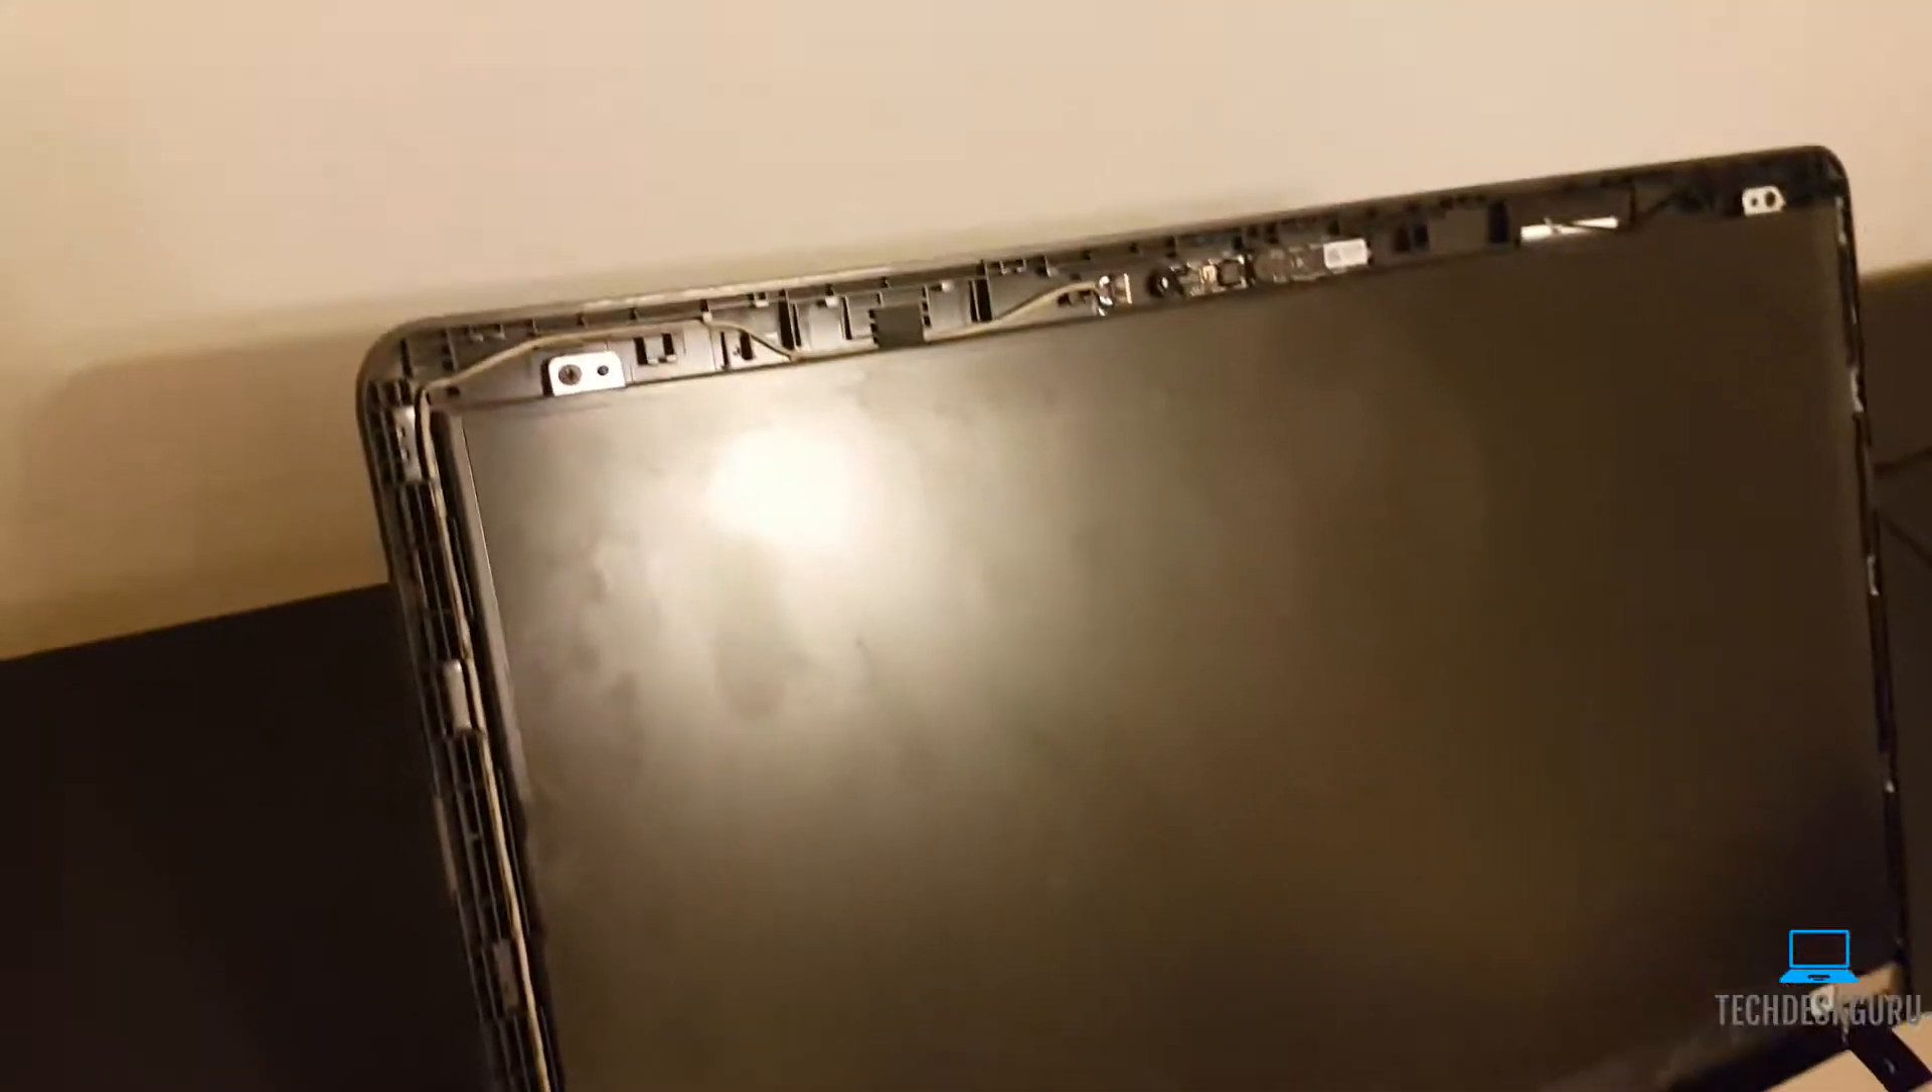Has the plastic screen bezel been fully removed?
Yes.